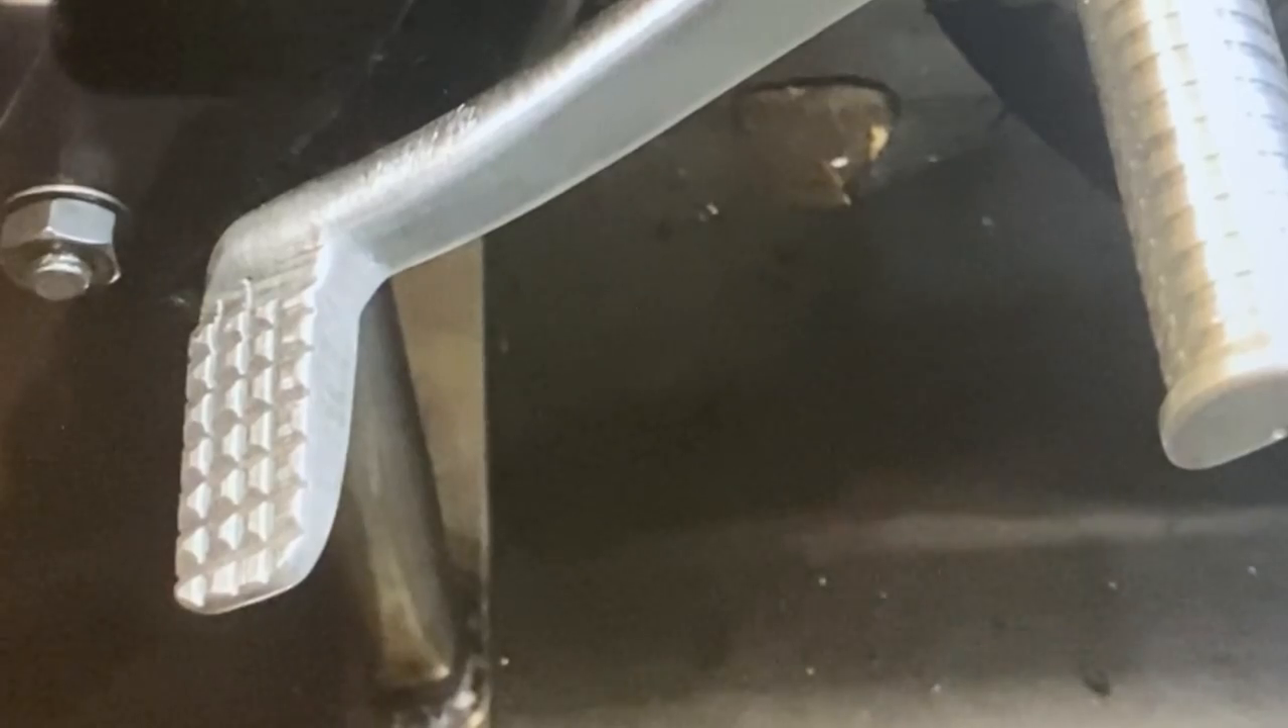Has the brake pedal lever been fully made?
Yes.